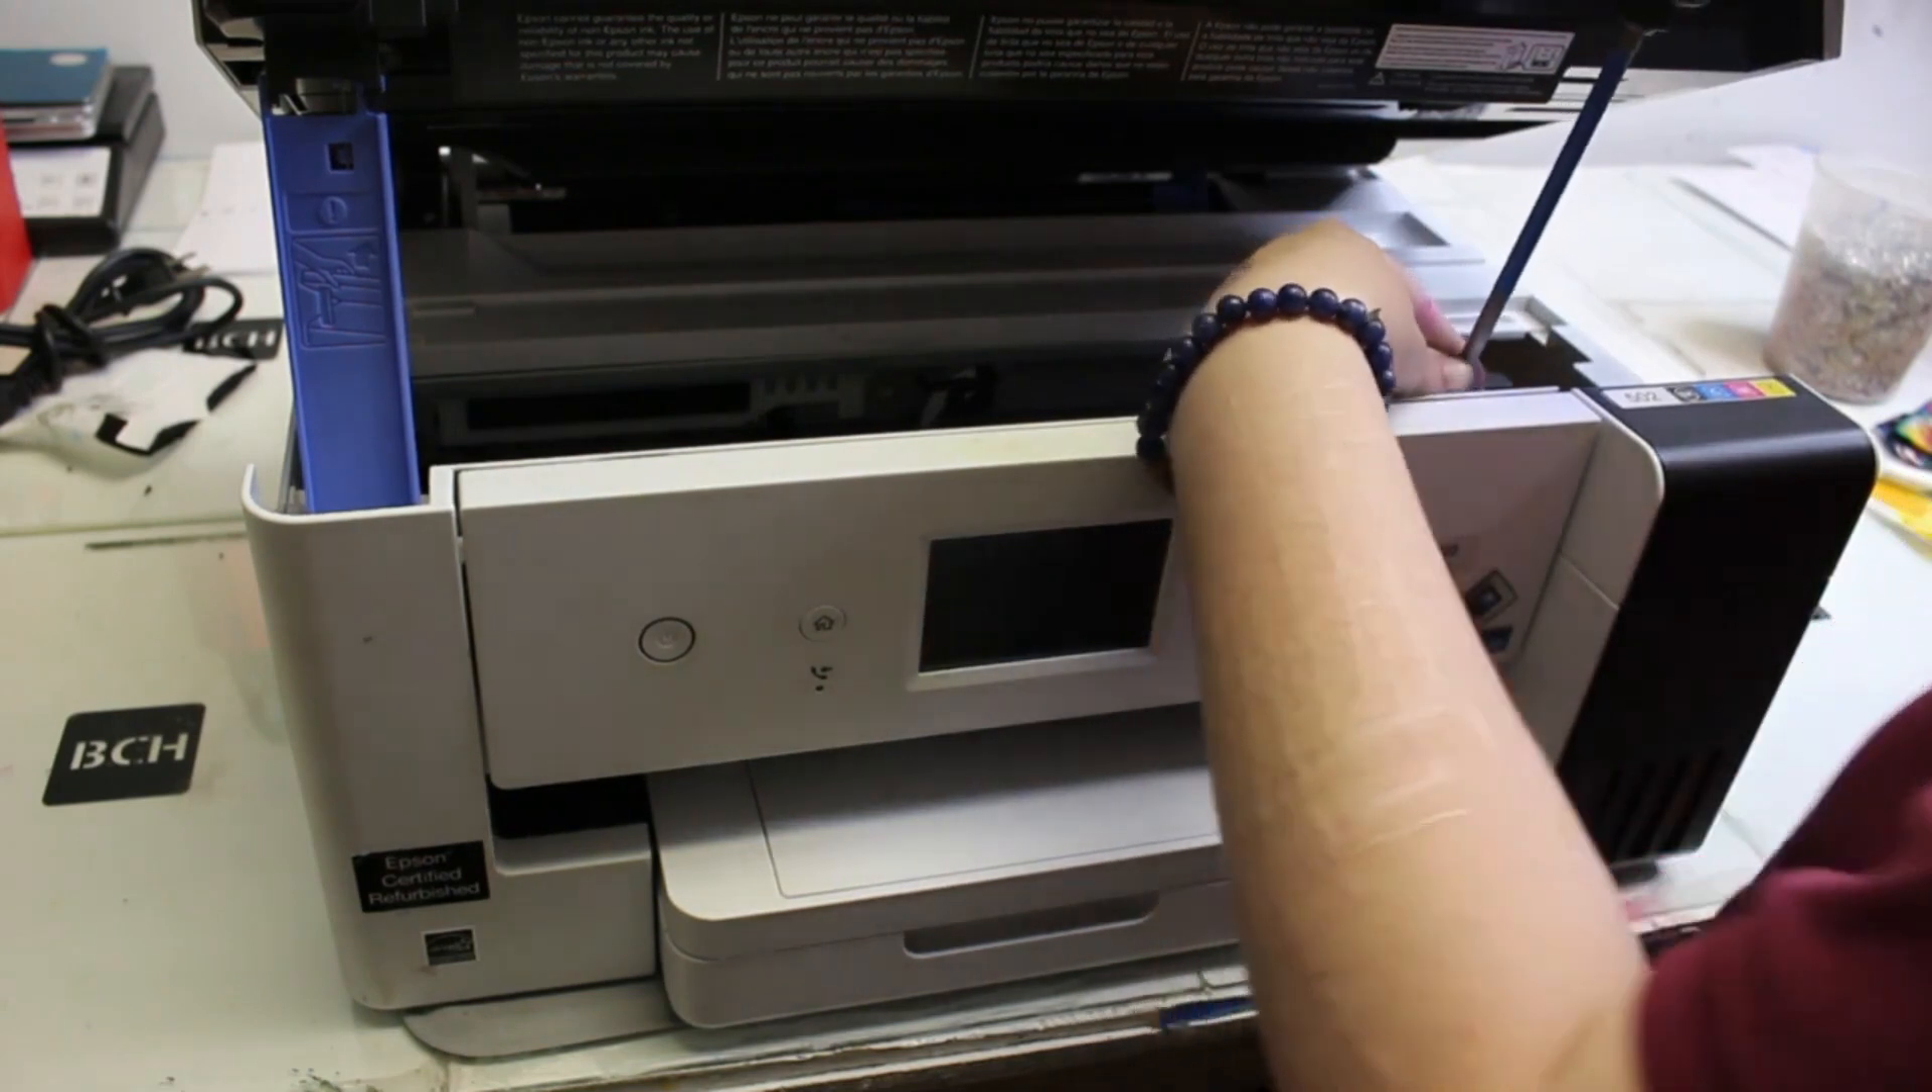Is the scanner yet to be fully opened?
No.